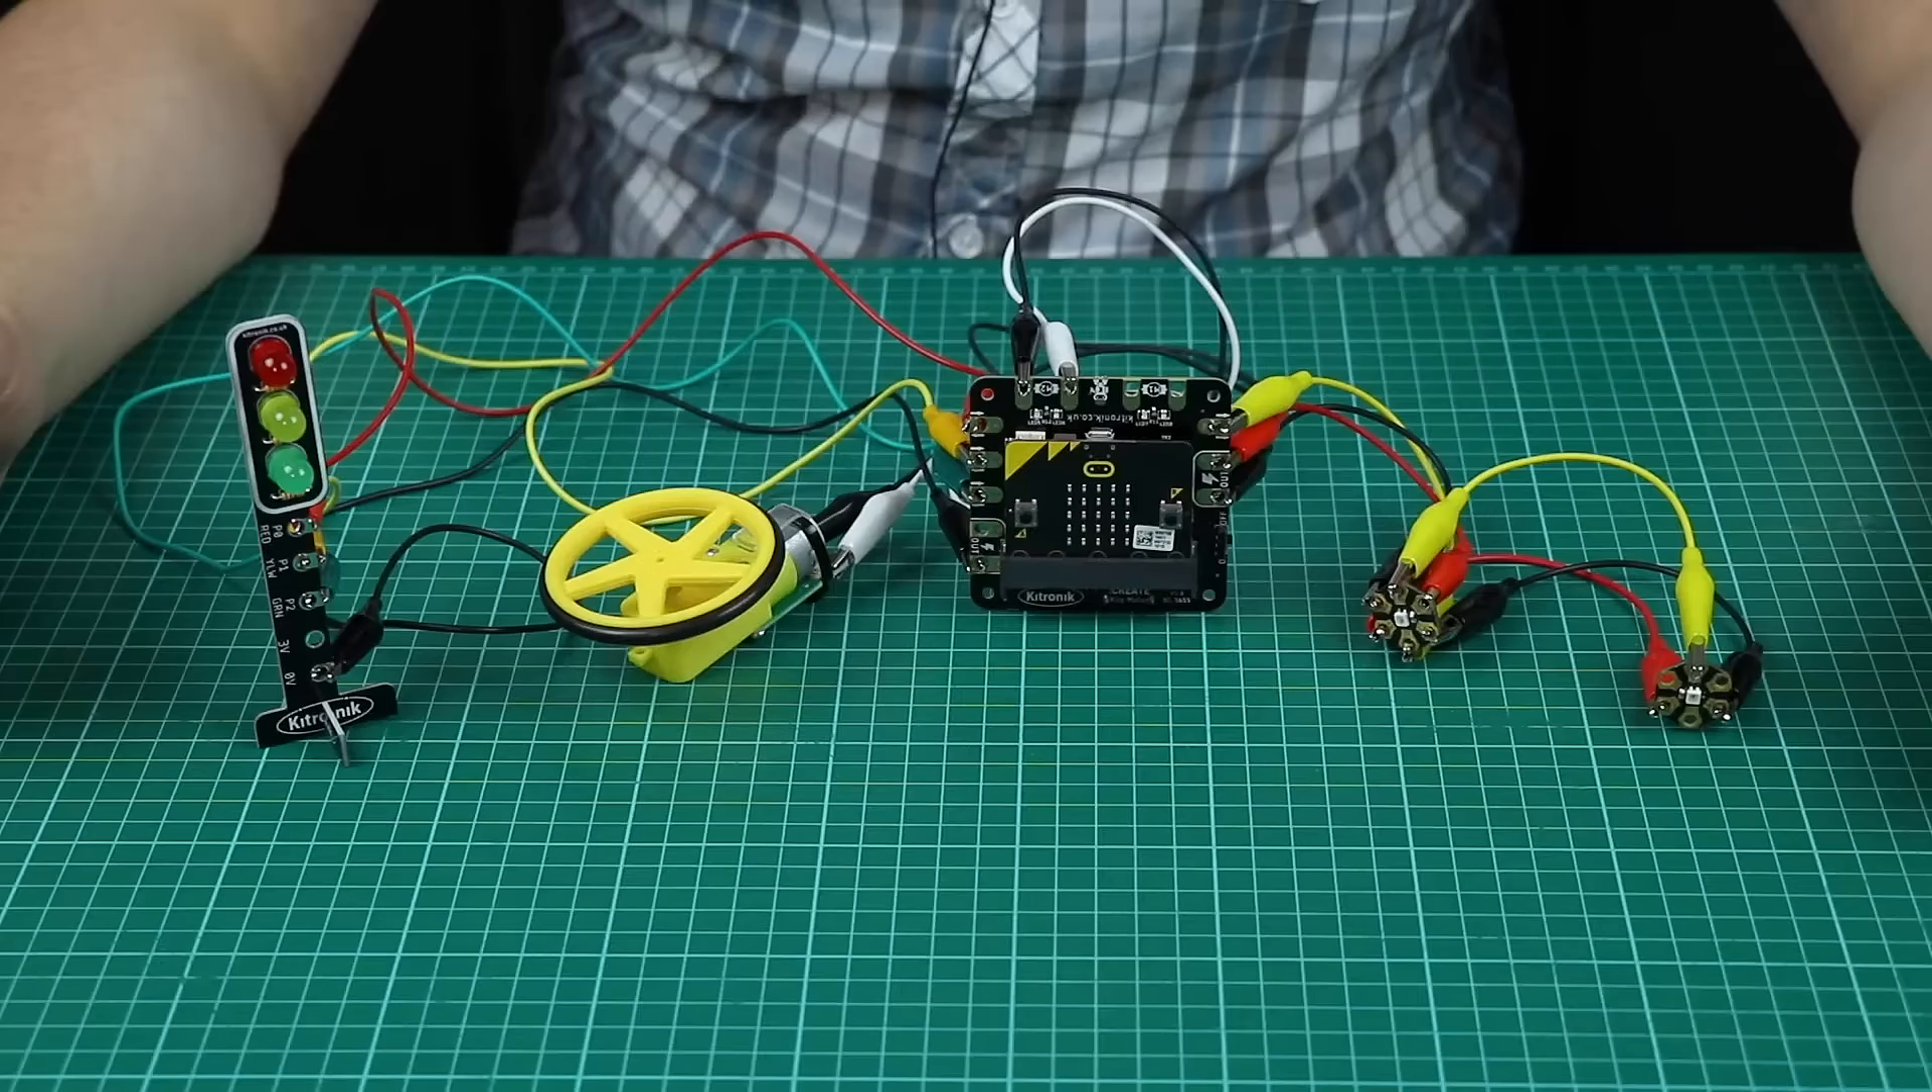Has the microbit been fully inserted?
Yes.